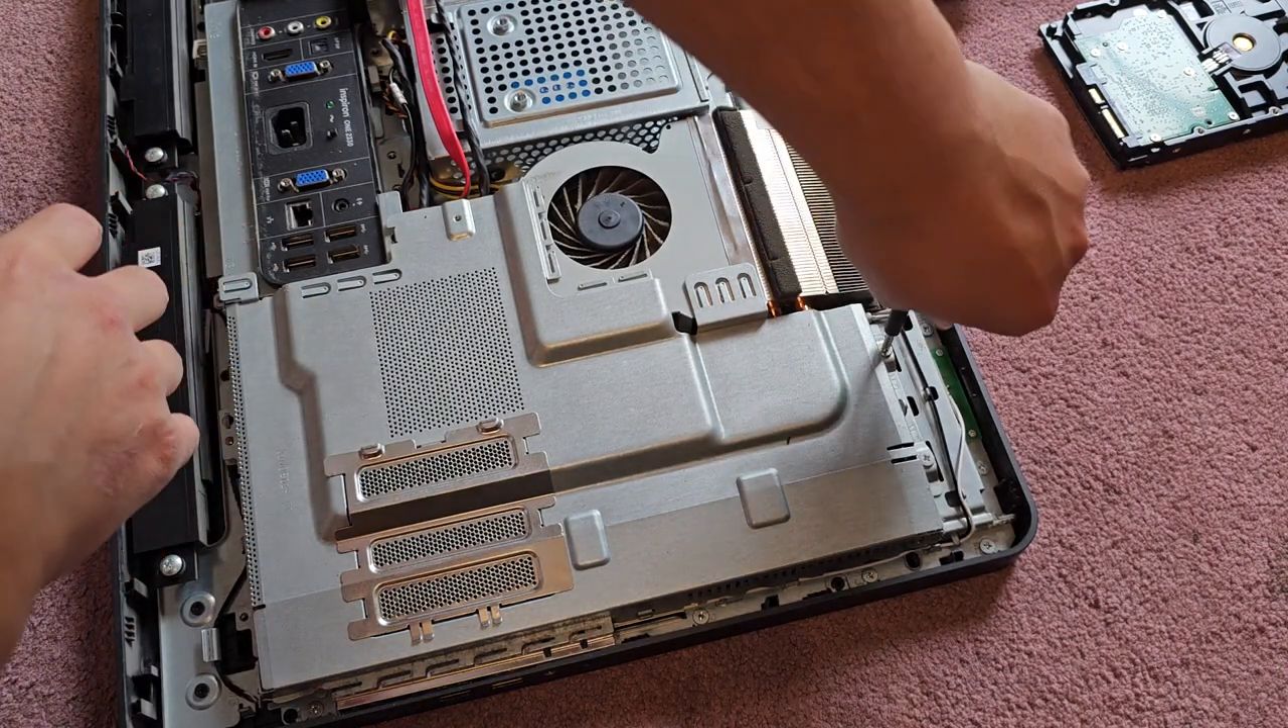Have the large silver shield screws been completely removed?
No.